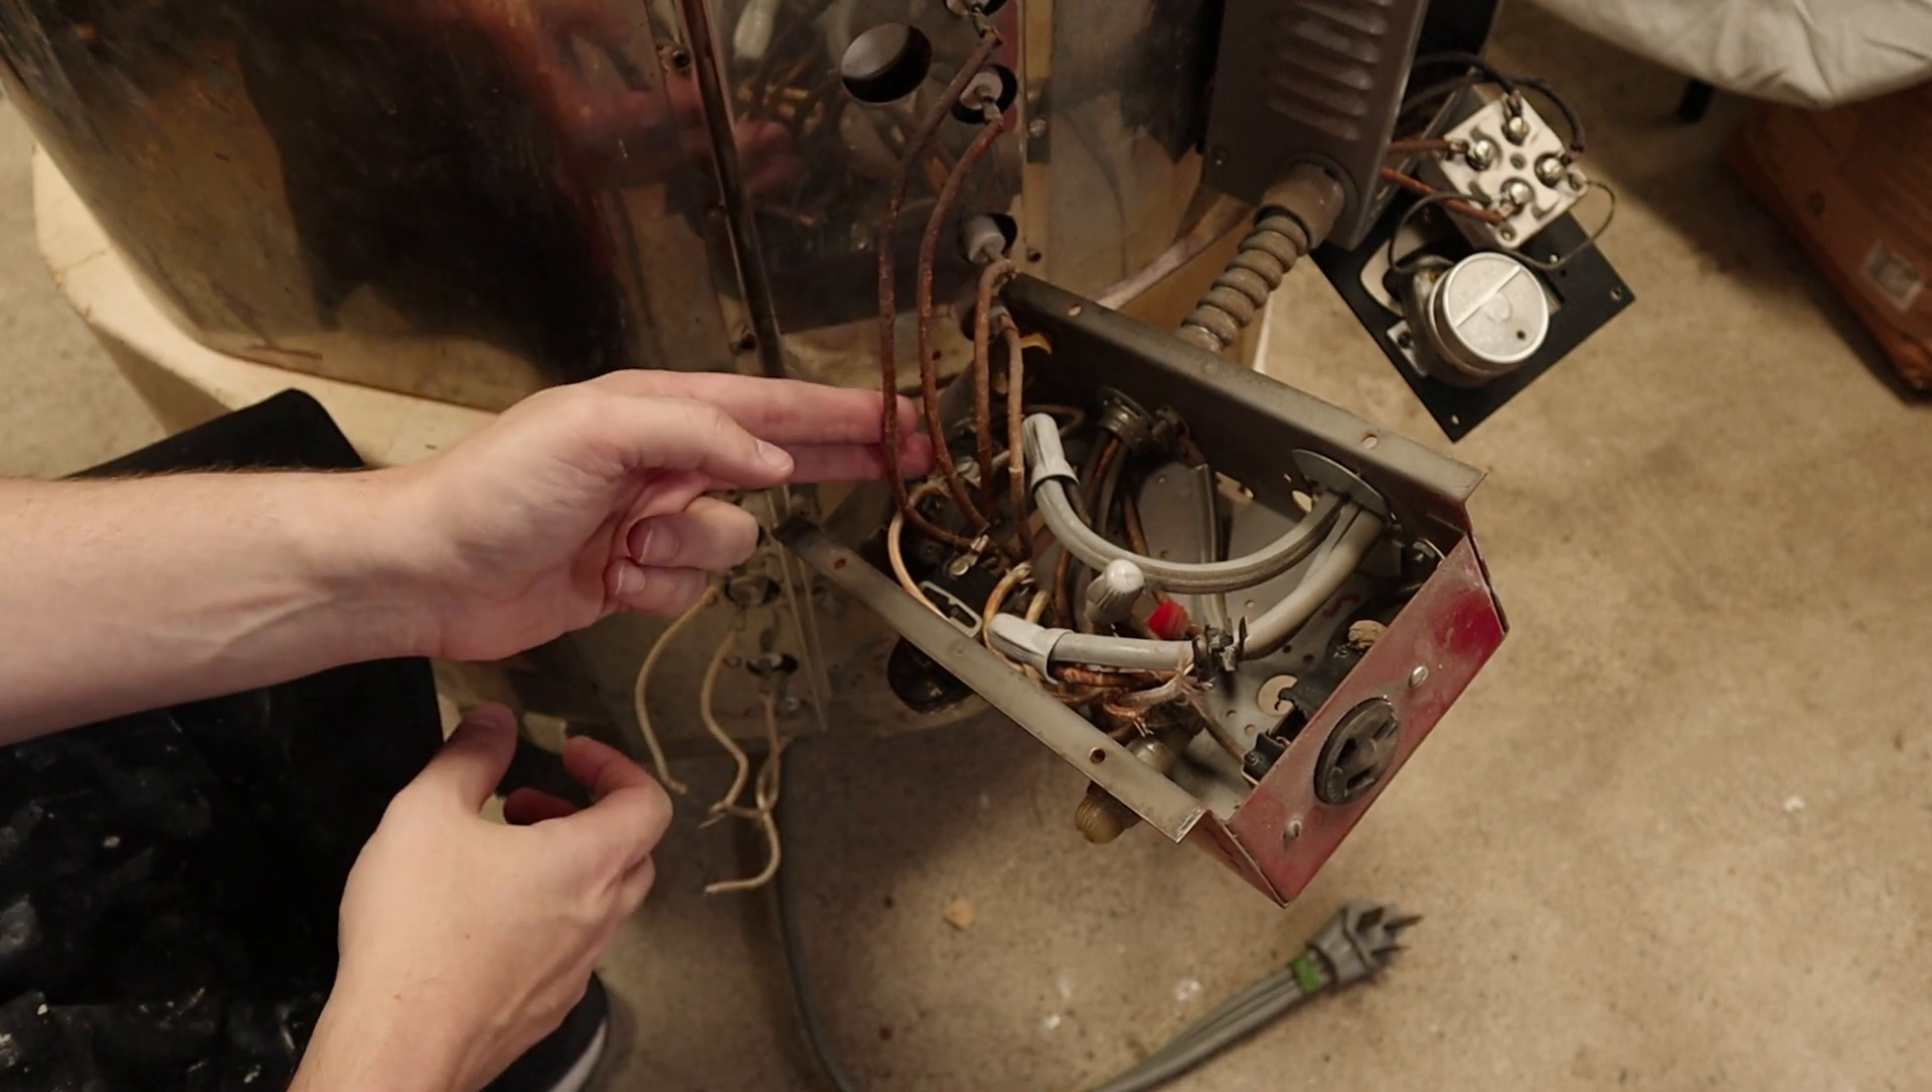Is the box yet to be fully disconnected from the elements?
Yes.